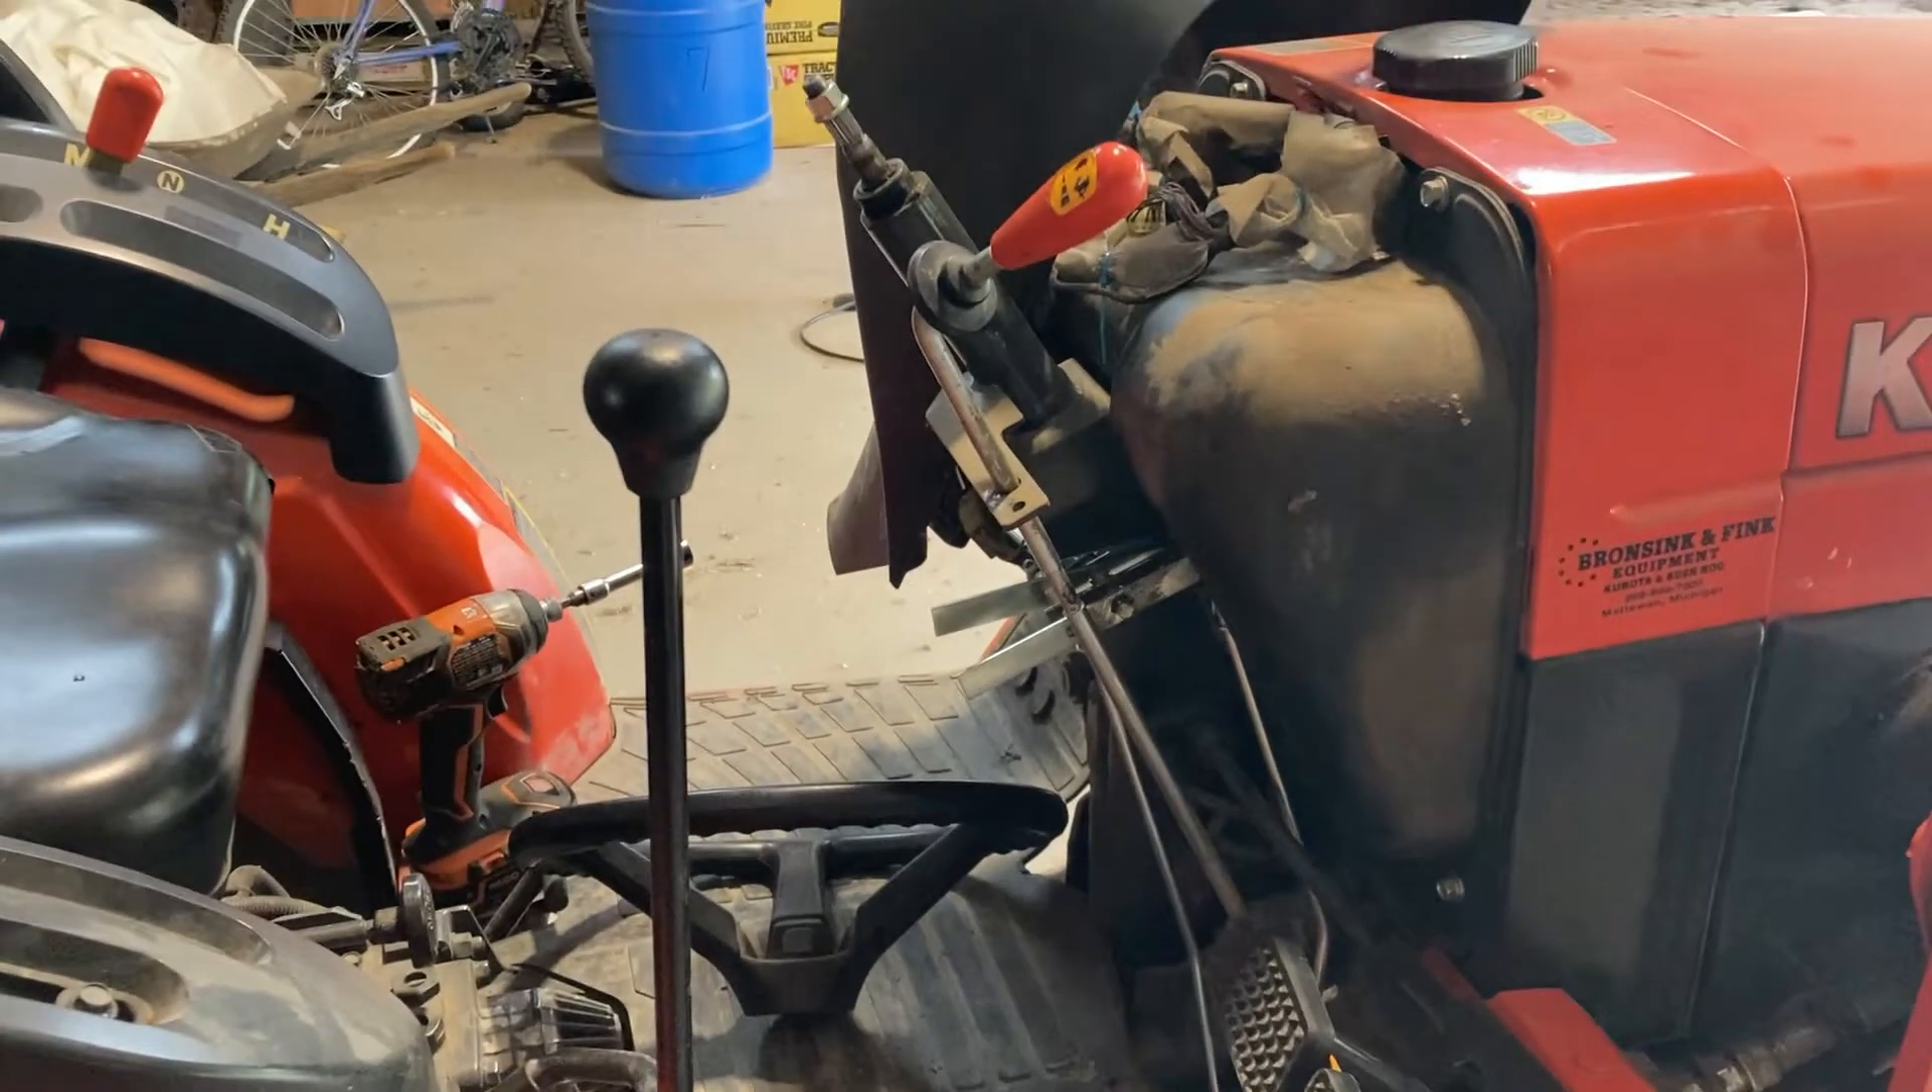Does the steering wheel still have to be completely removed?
No.